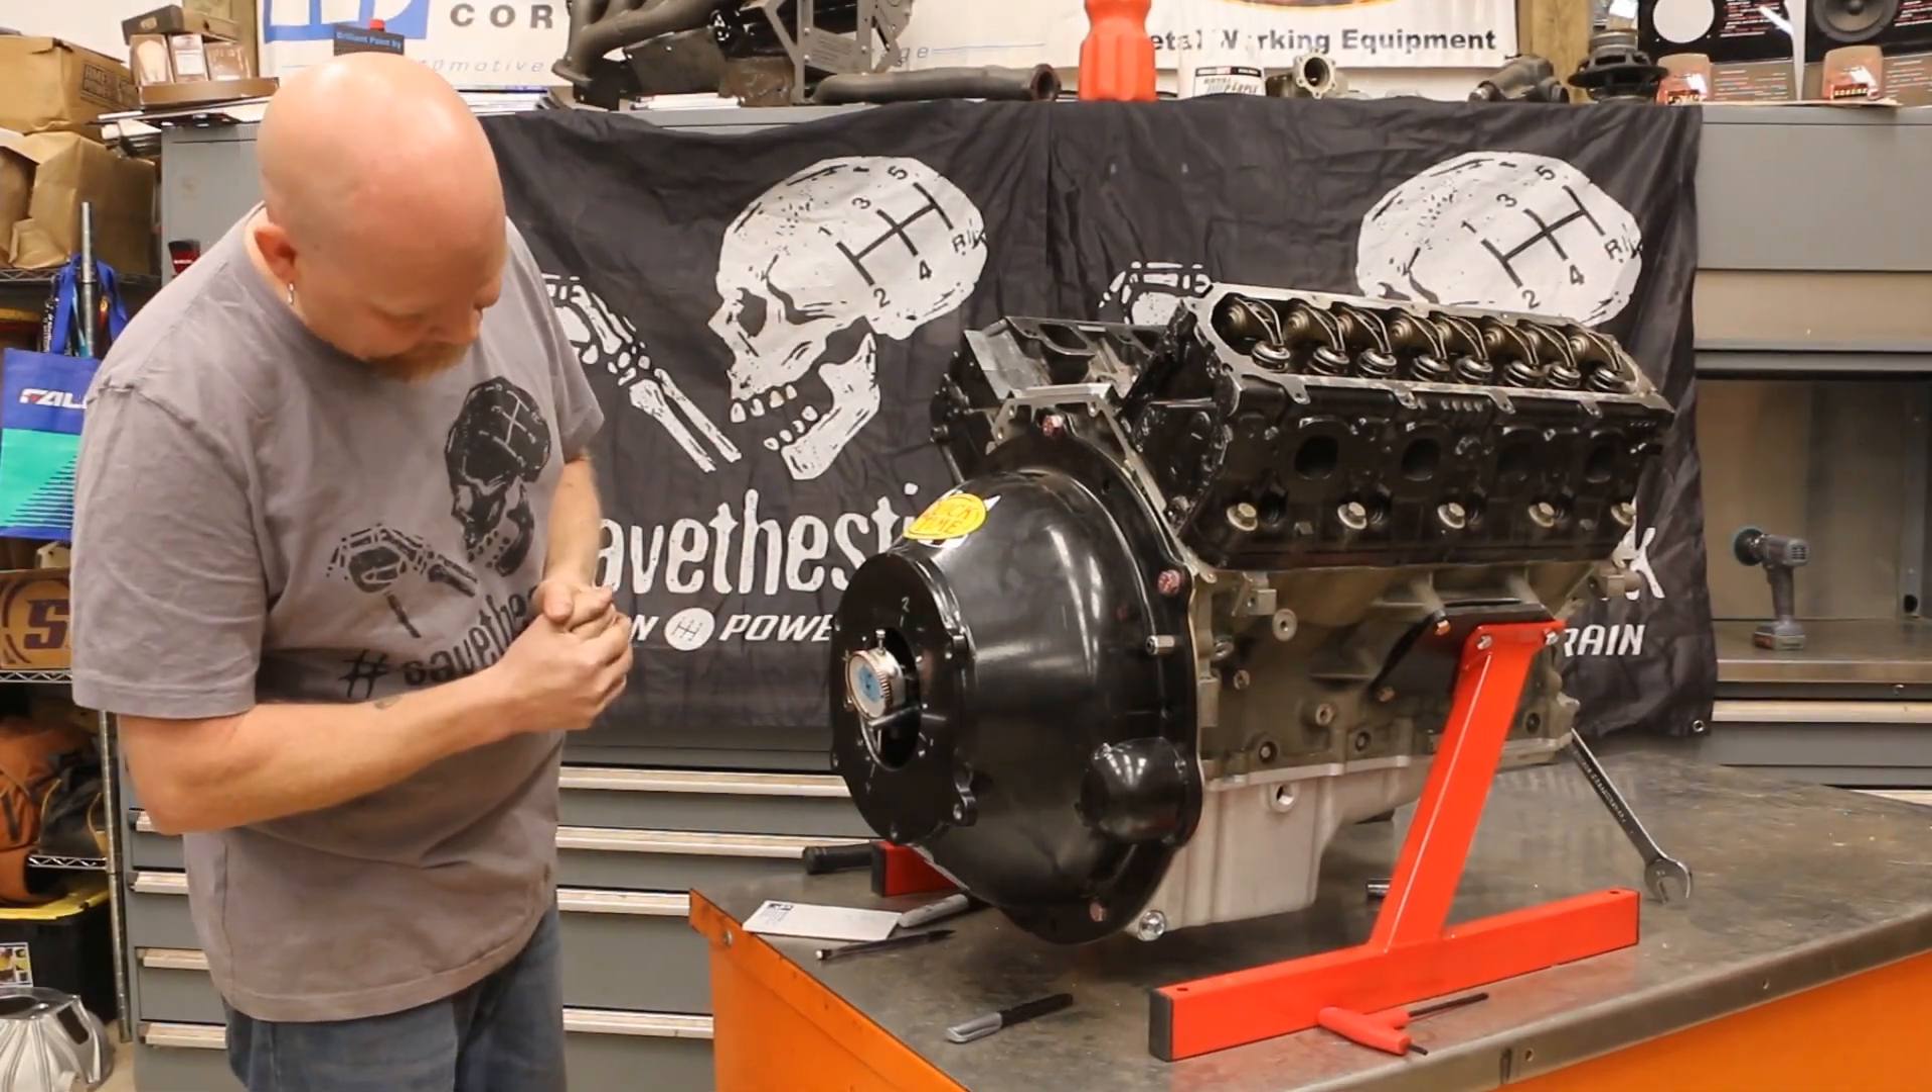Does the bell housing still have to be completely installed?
No.